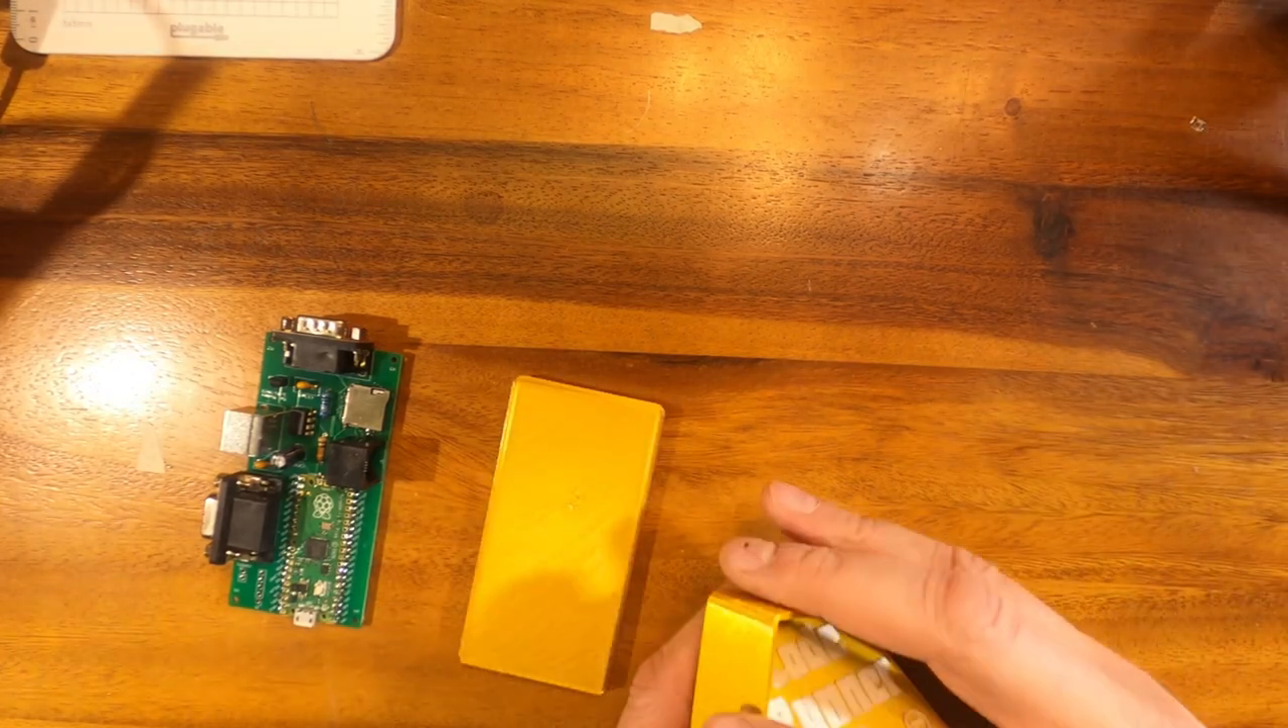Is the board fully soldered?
Yes.